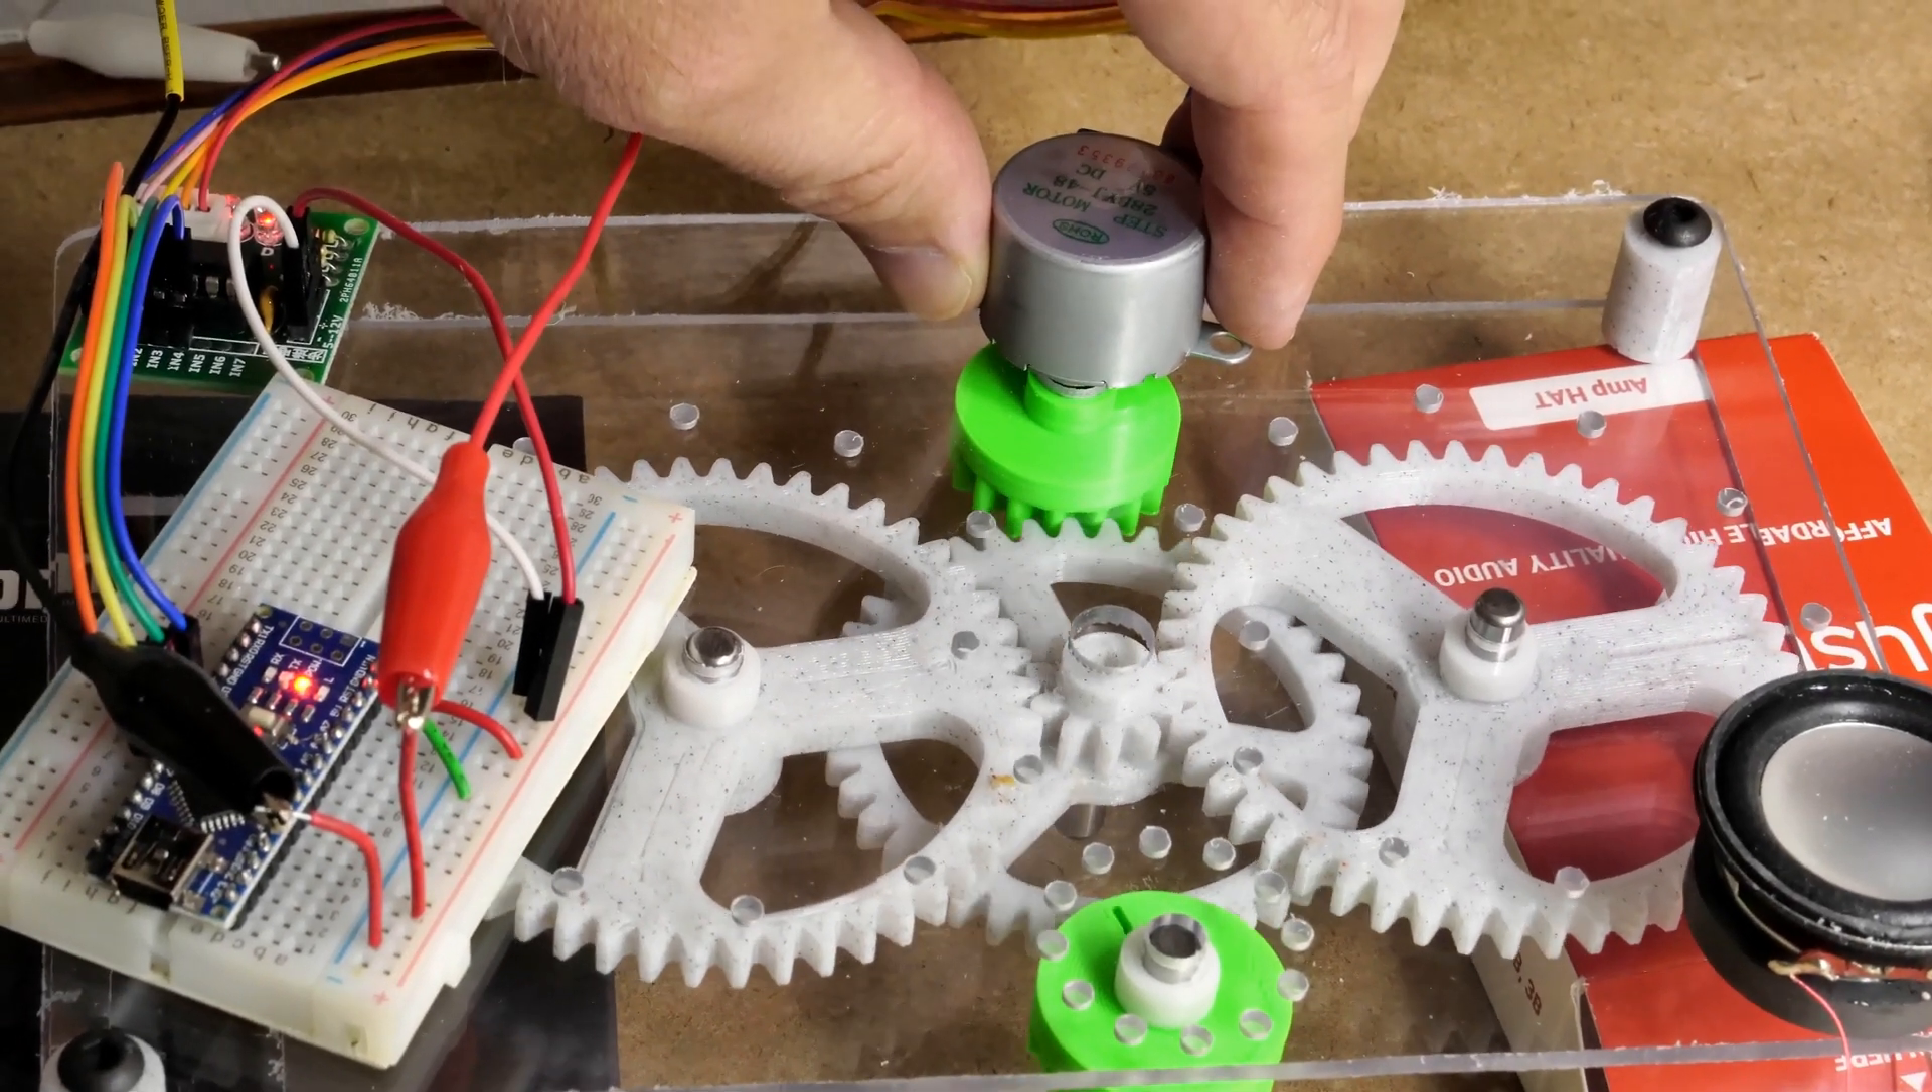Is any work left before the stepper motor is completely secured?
Yes.